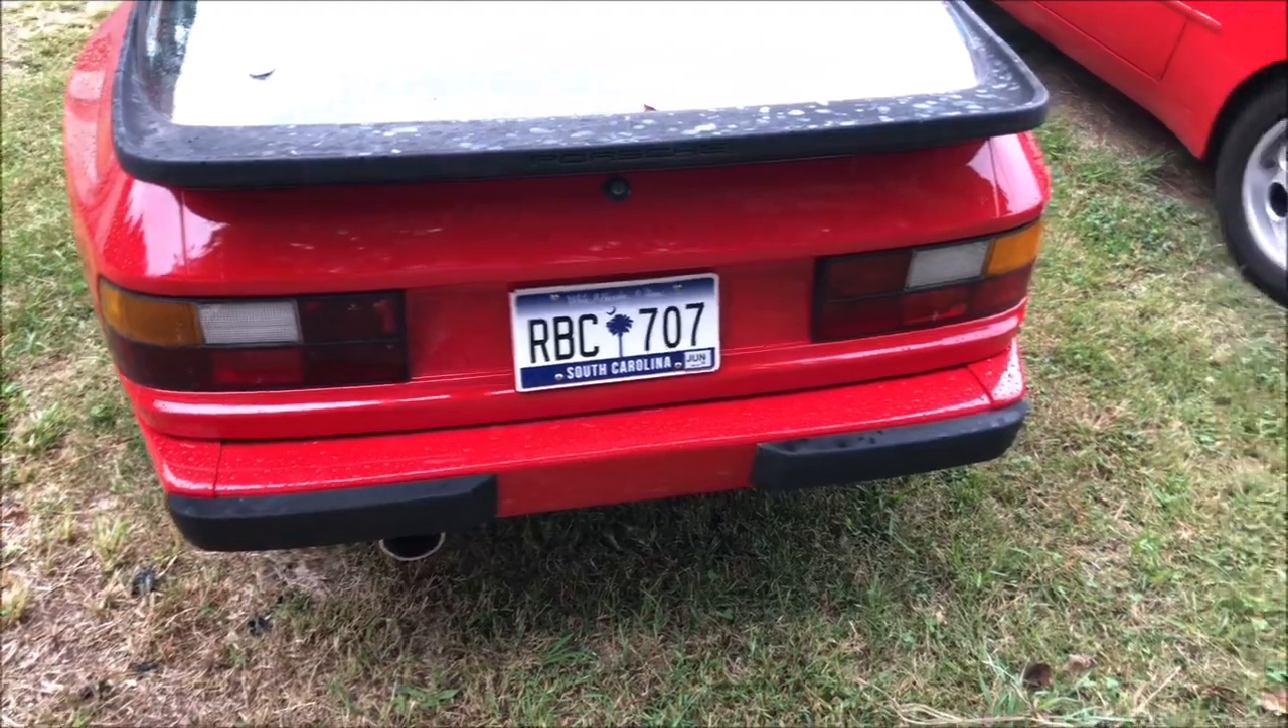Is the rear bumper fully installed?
Yes.